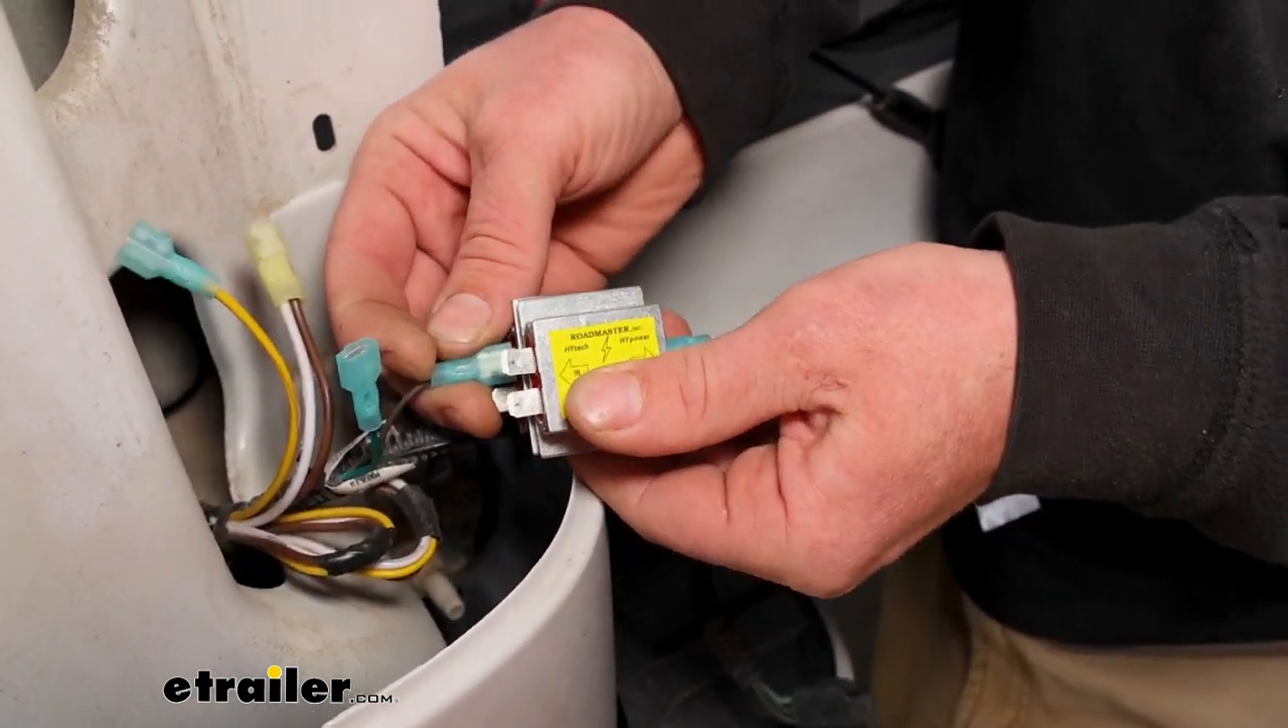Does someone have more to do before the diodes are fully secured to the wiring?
Yes.